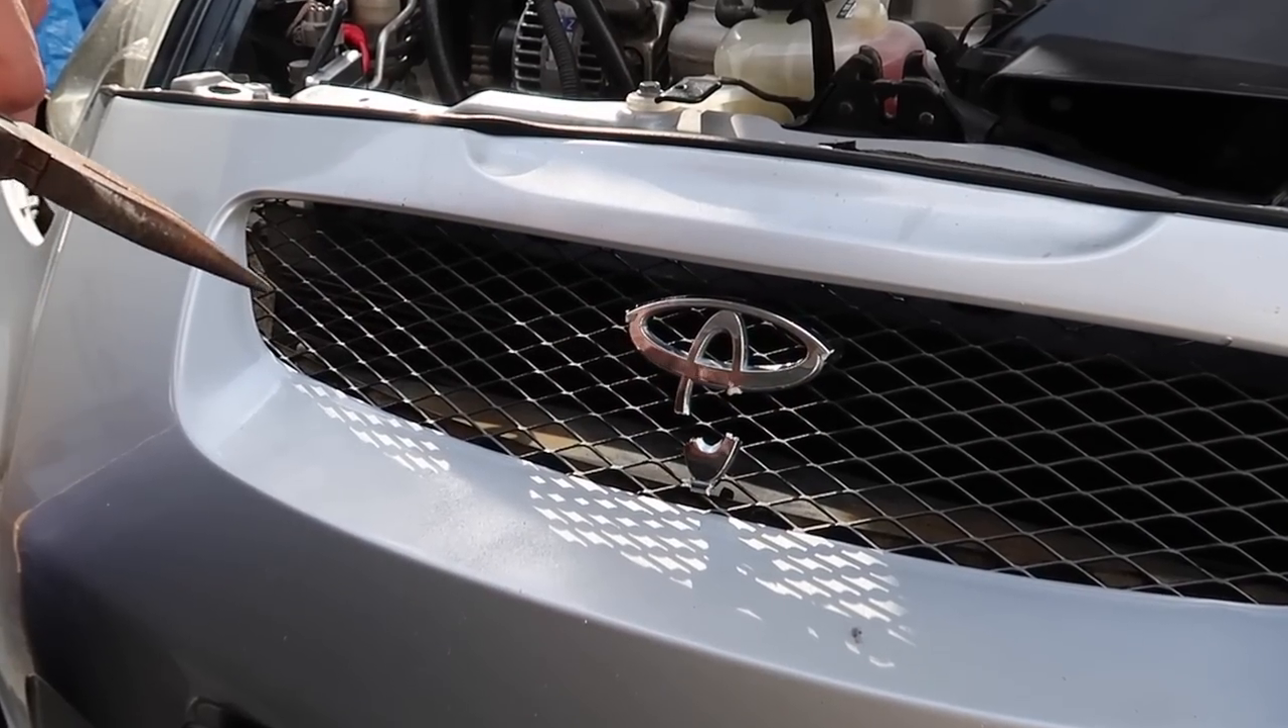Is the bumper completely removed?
No.